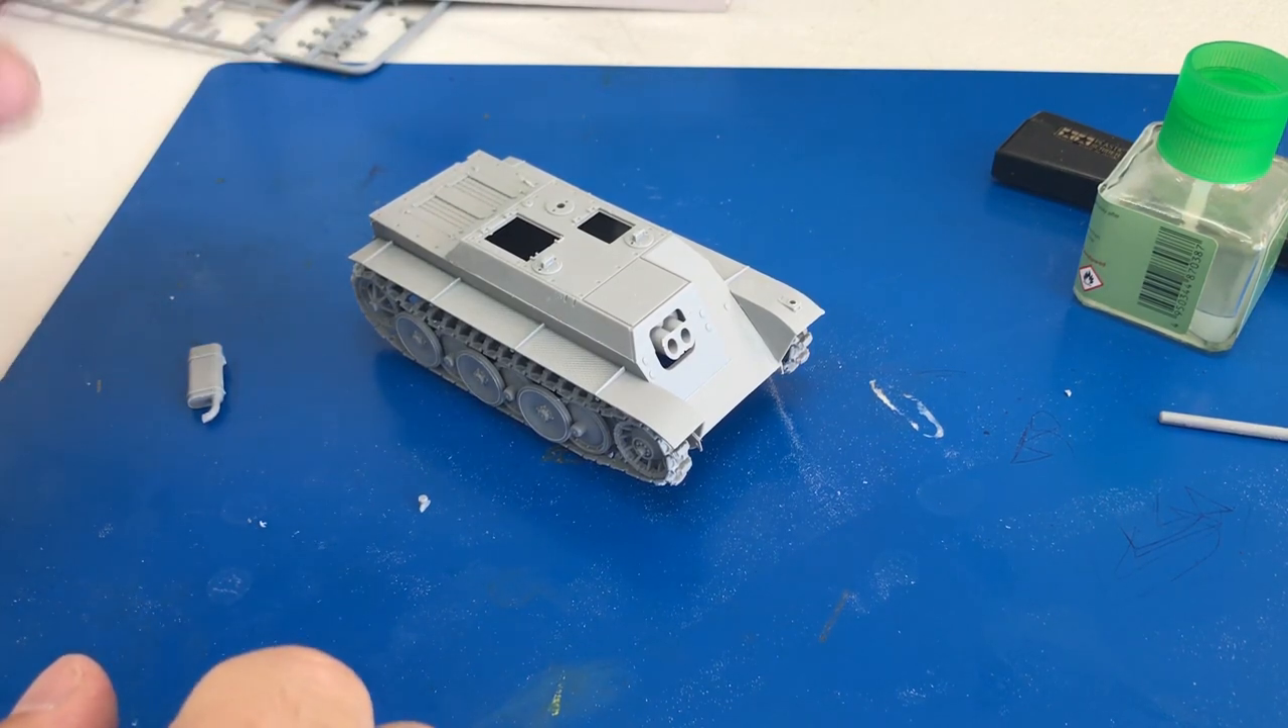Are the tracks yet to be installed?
No.